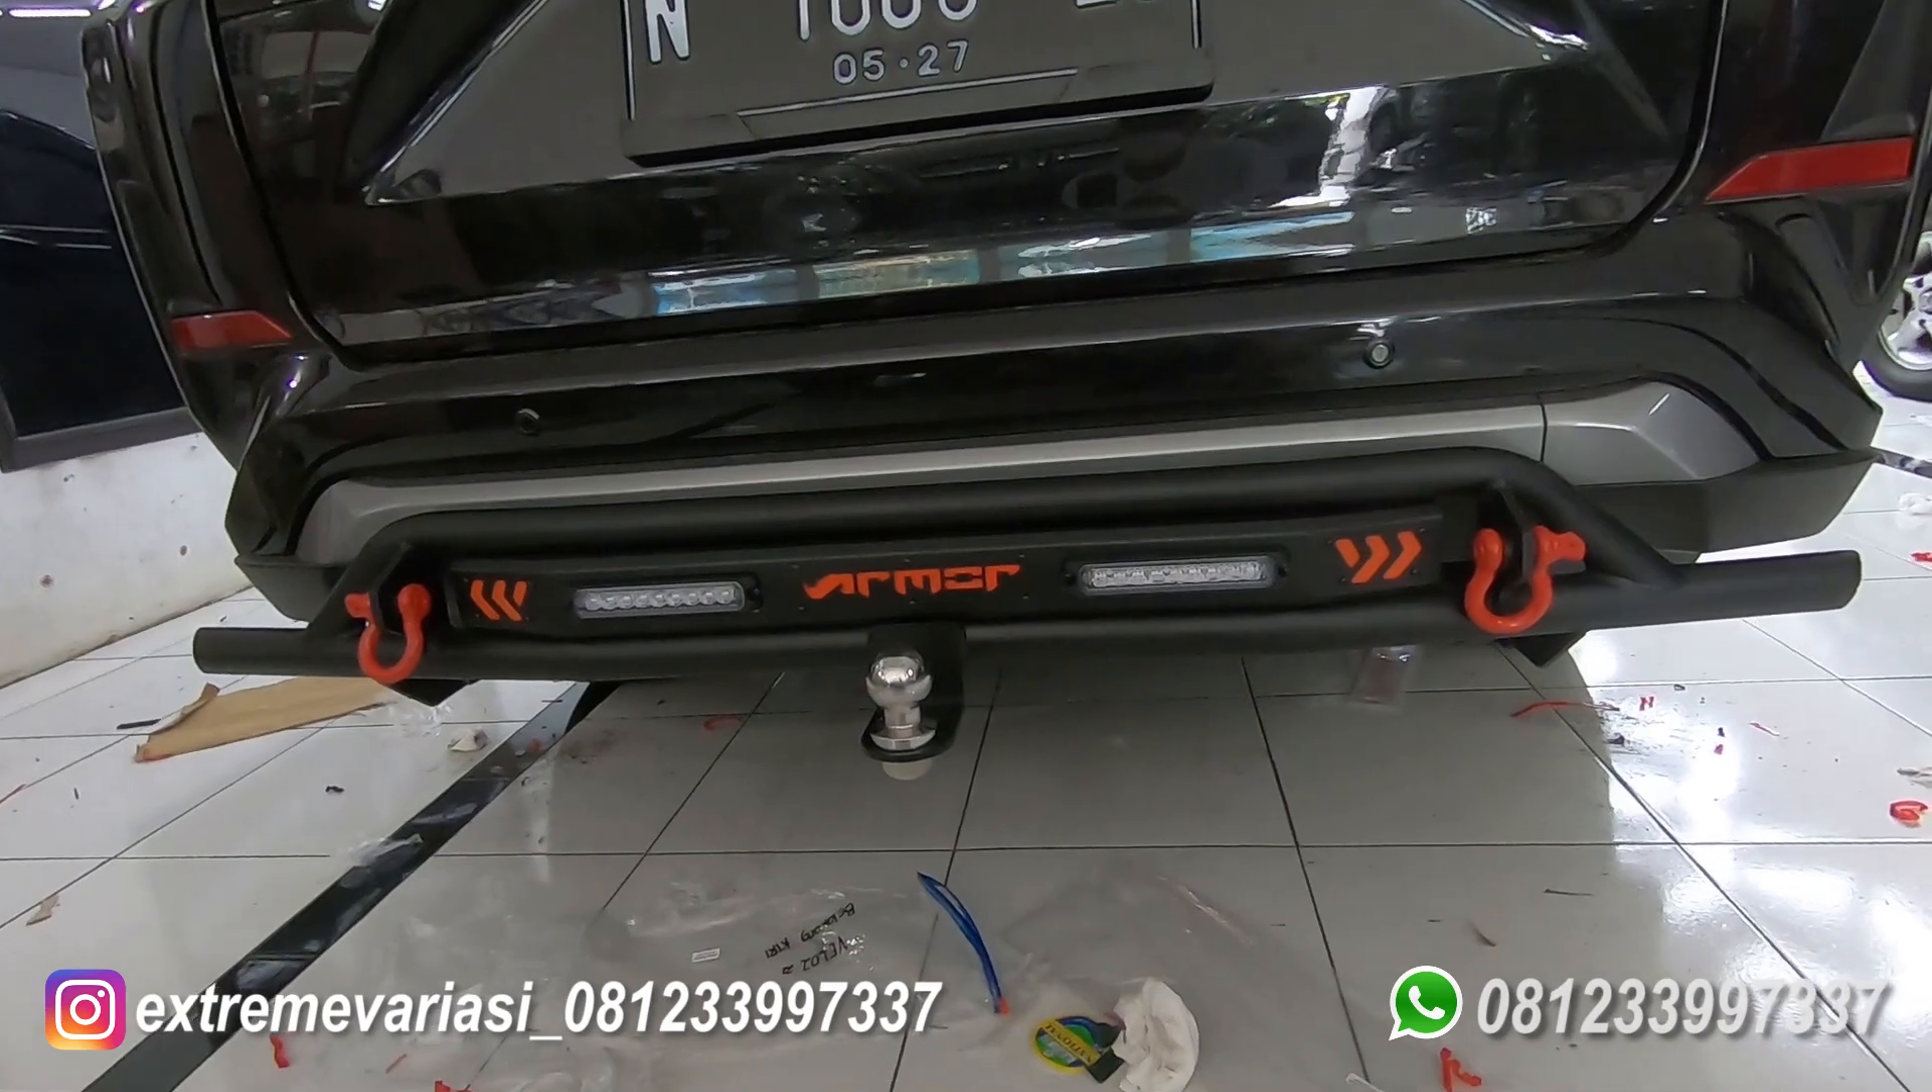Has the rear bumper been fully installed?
Yes.